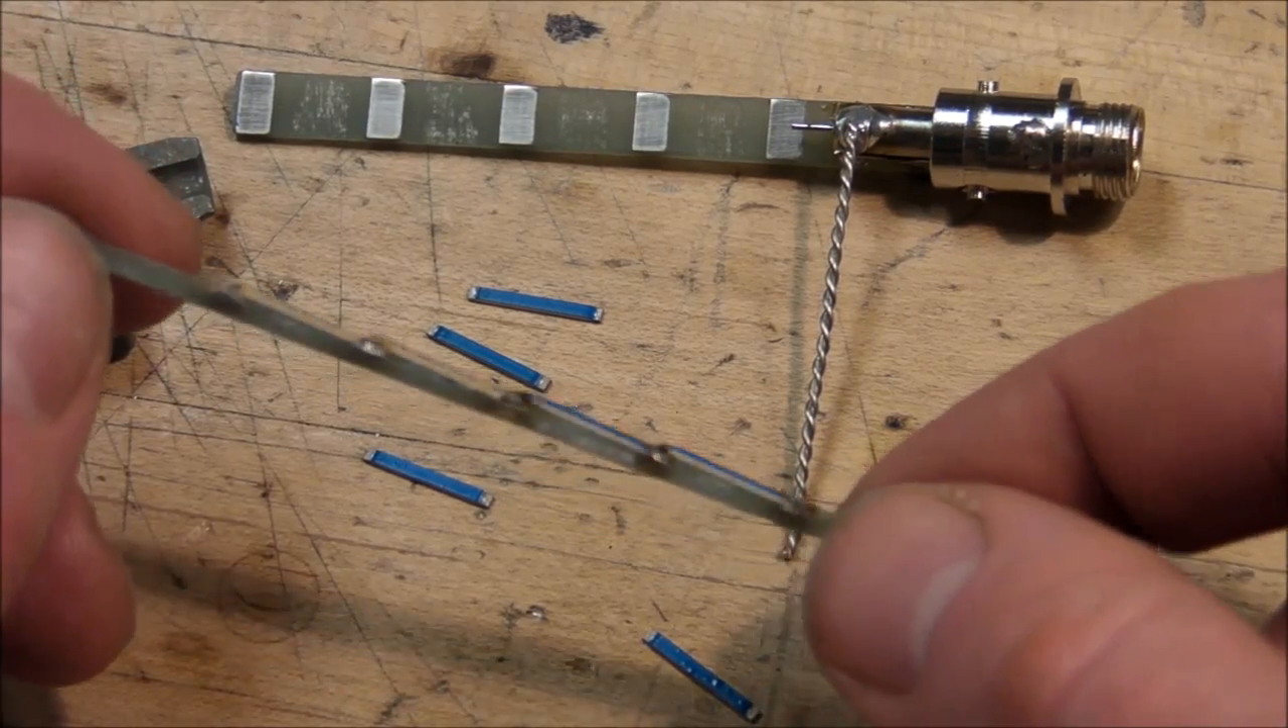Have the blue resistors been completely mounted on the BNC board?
No.